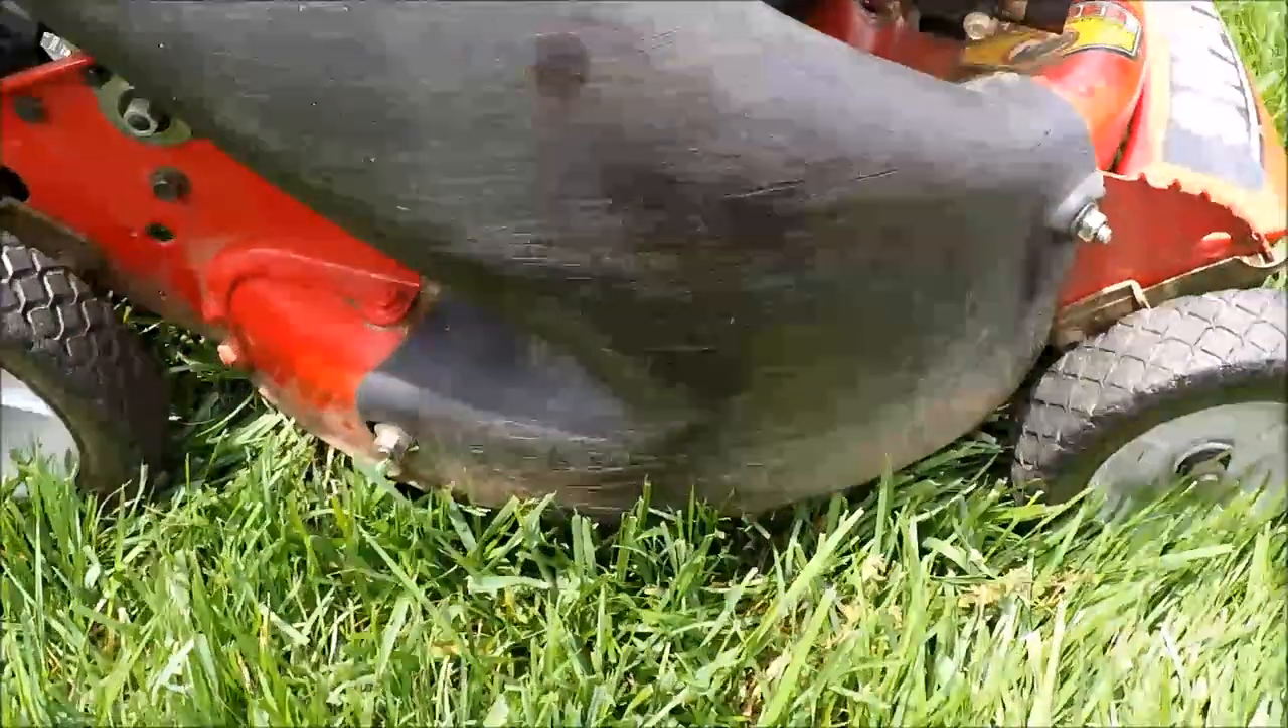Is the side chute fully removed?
No.